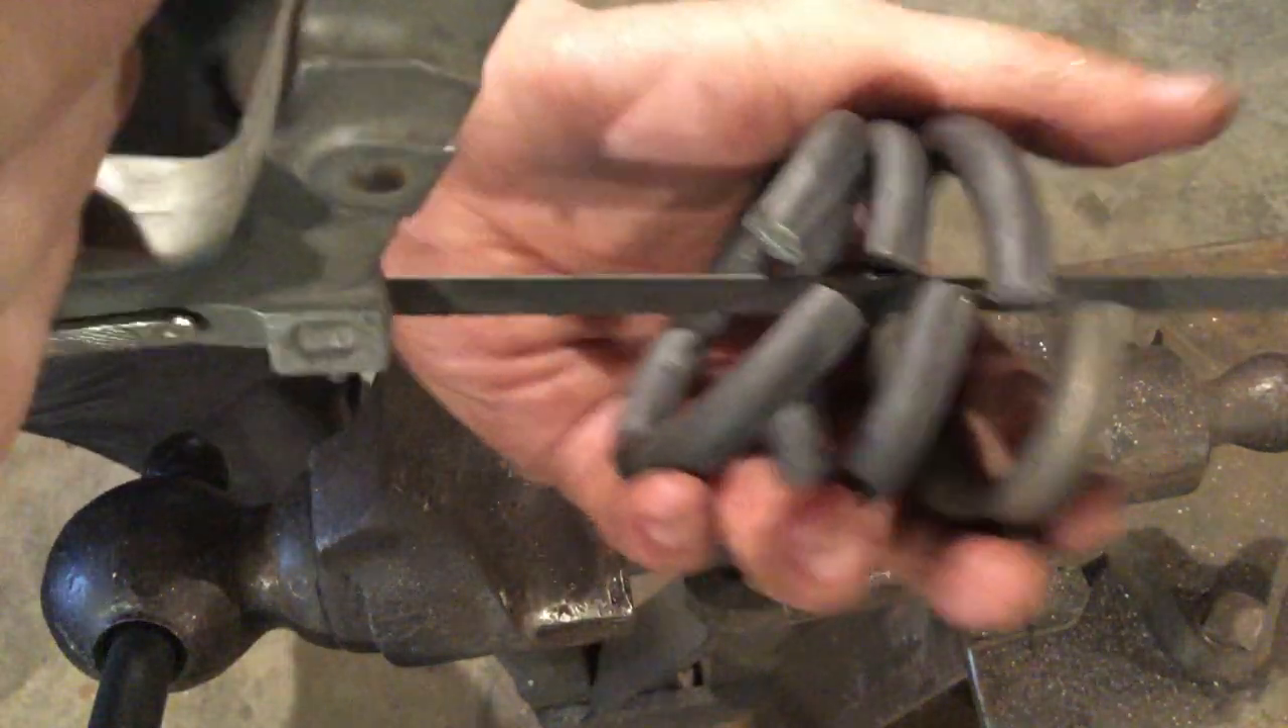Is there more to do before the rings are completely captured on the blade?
No.